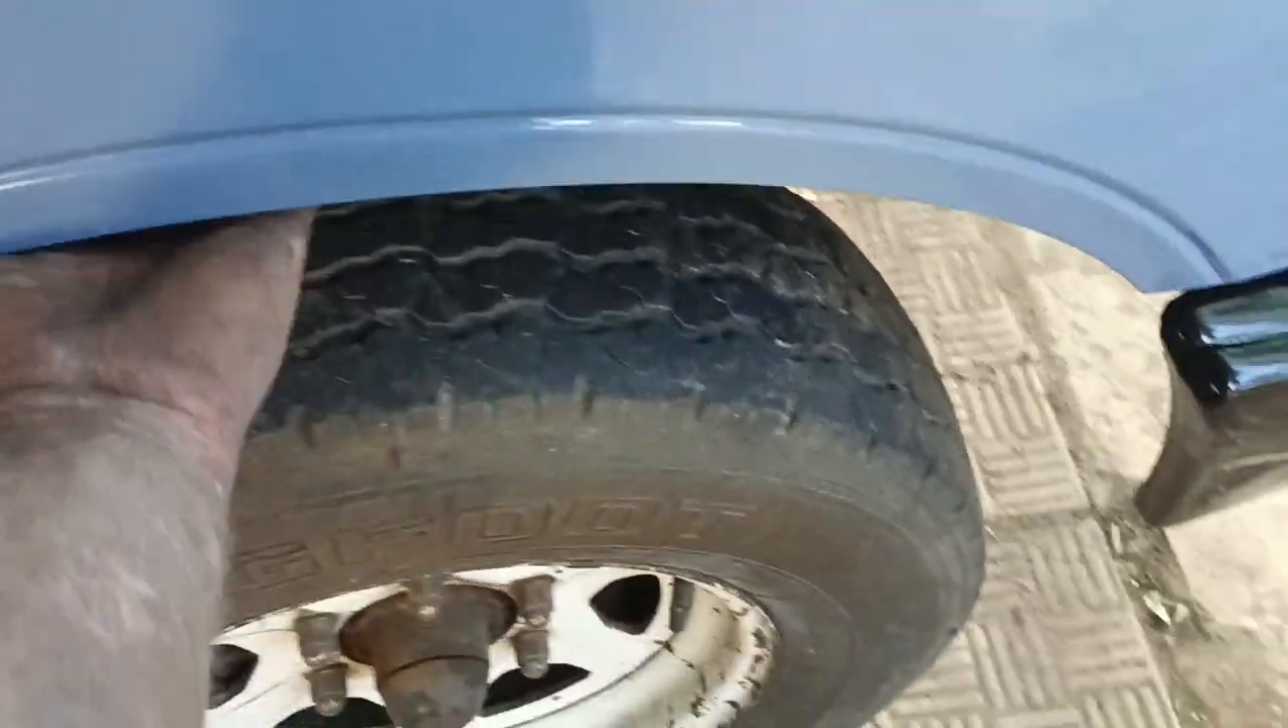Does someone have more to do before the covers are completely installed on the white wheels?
Yes.